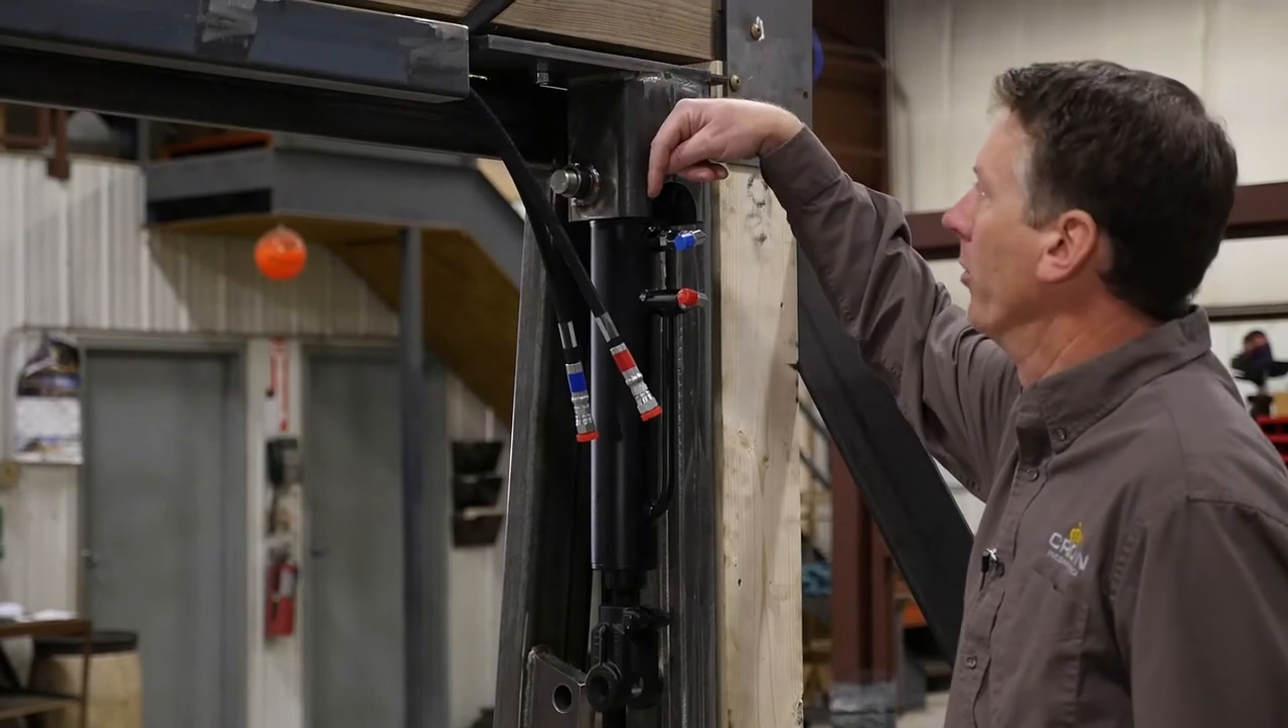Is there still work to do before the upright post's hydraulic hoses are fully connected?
Yes.